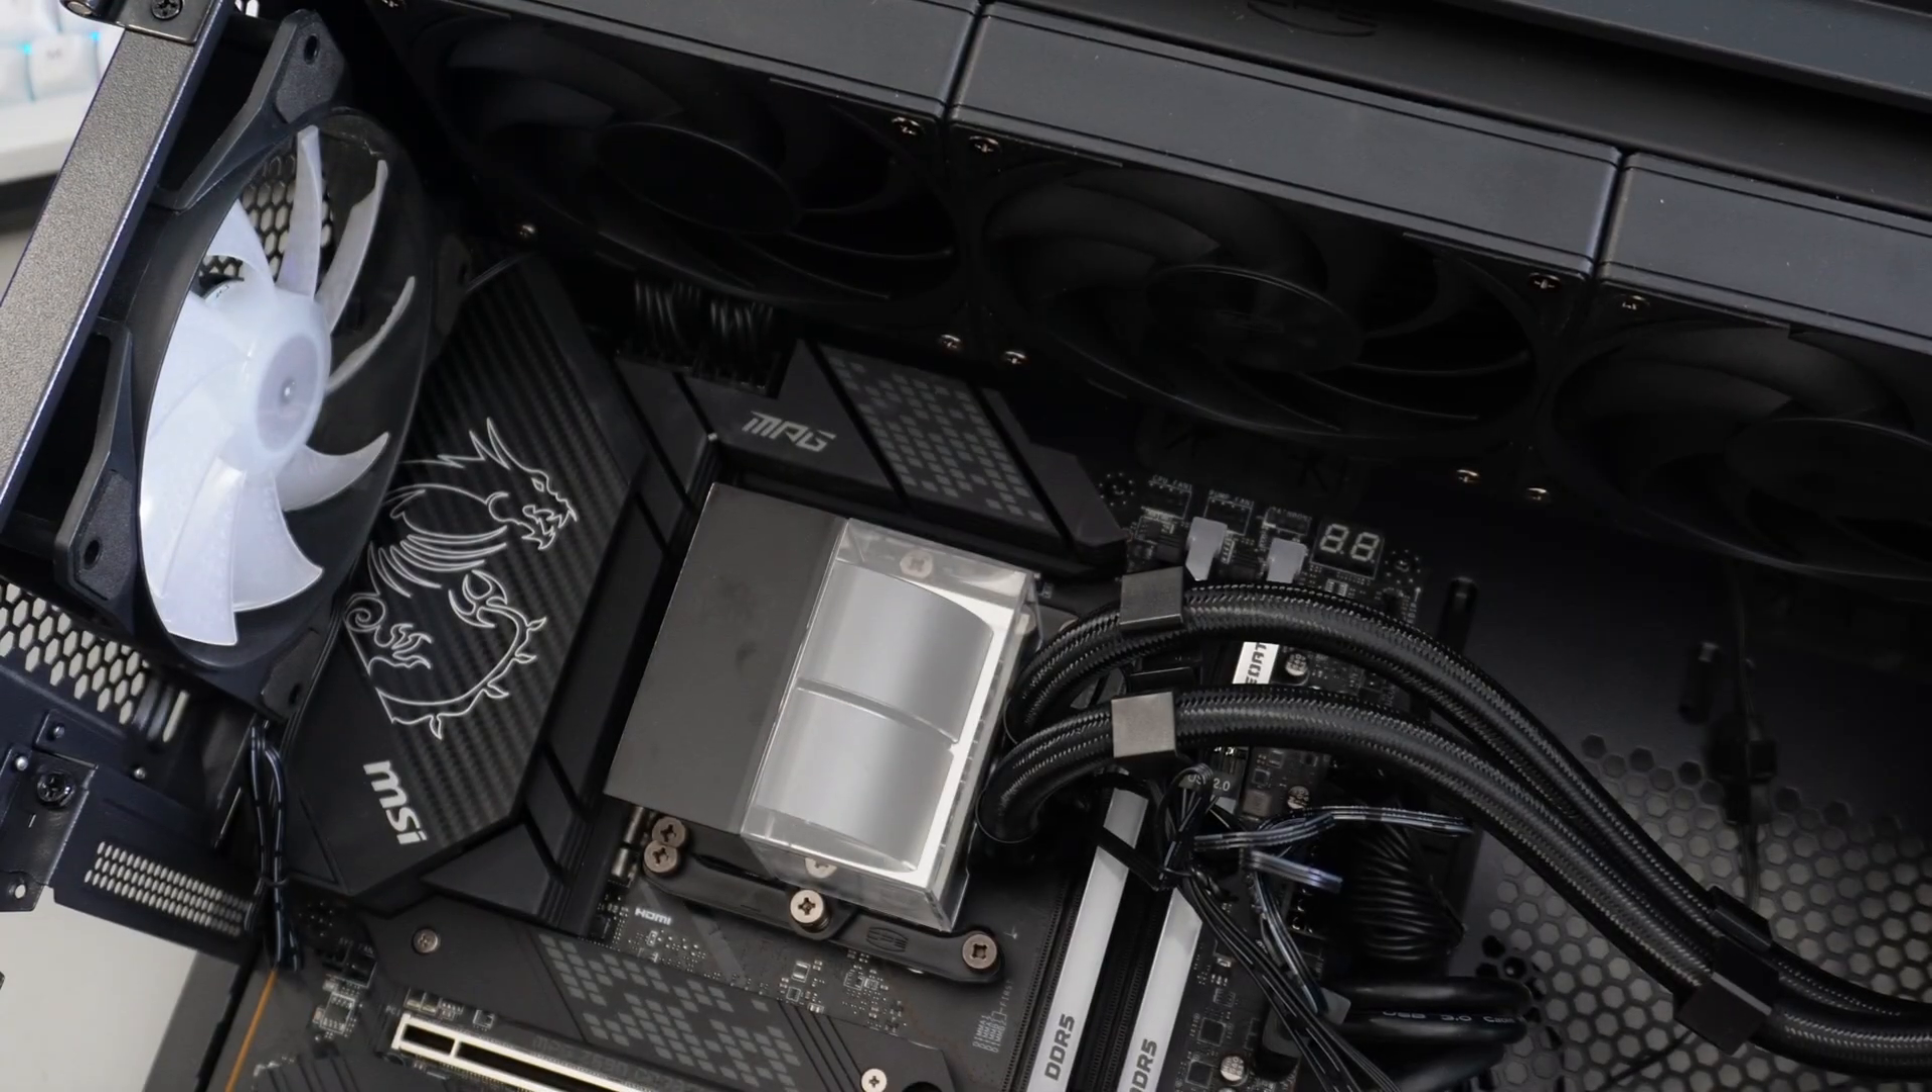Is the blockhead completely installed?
Yes.